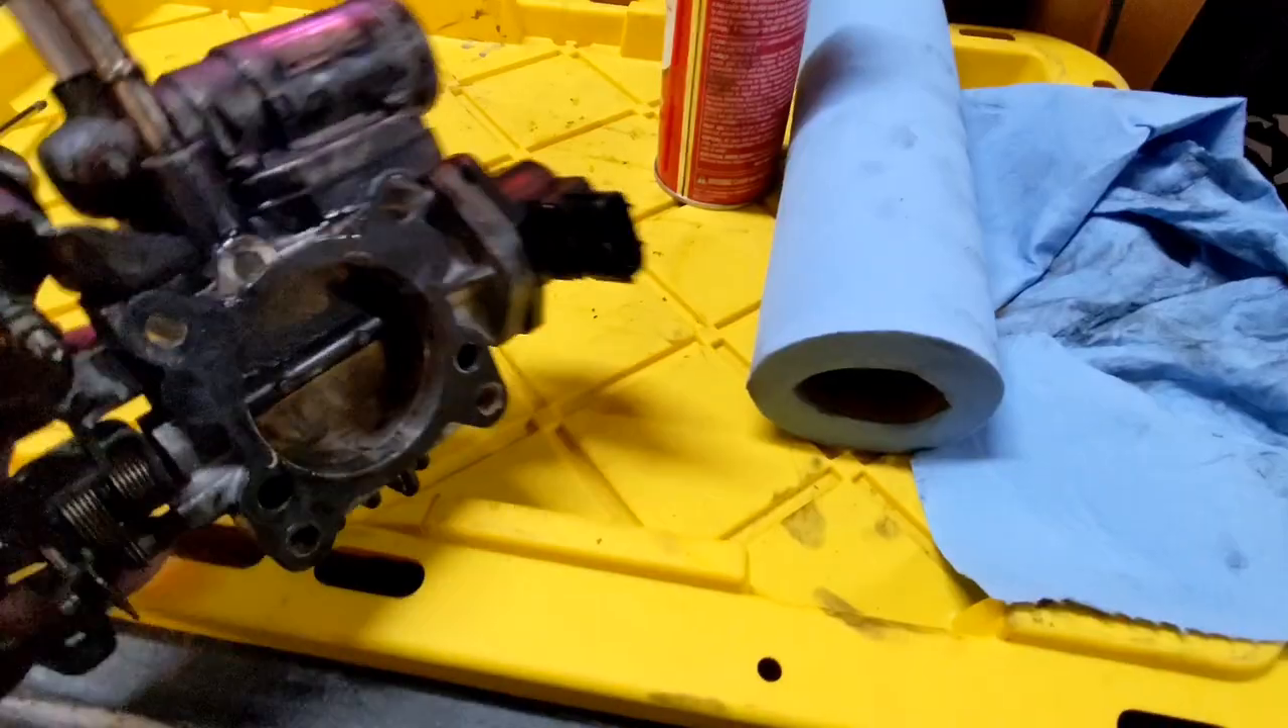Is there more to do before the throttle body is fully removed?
No.